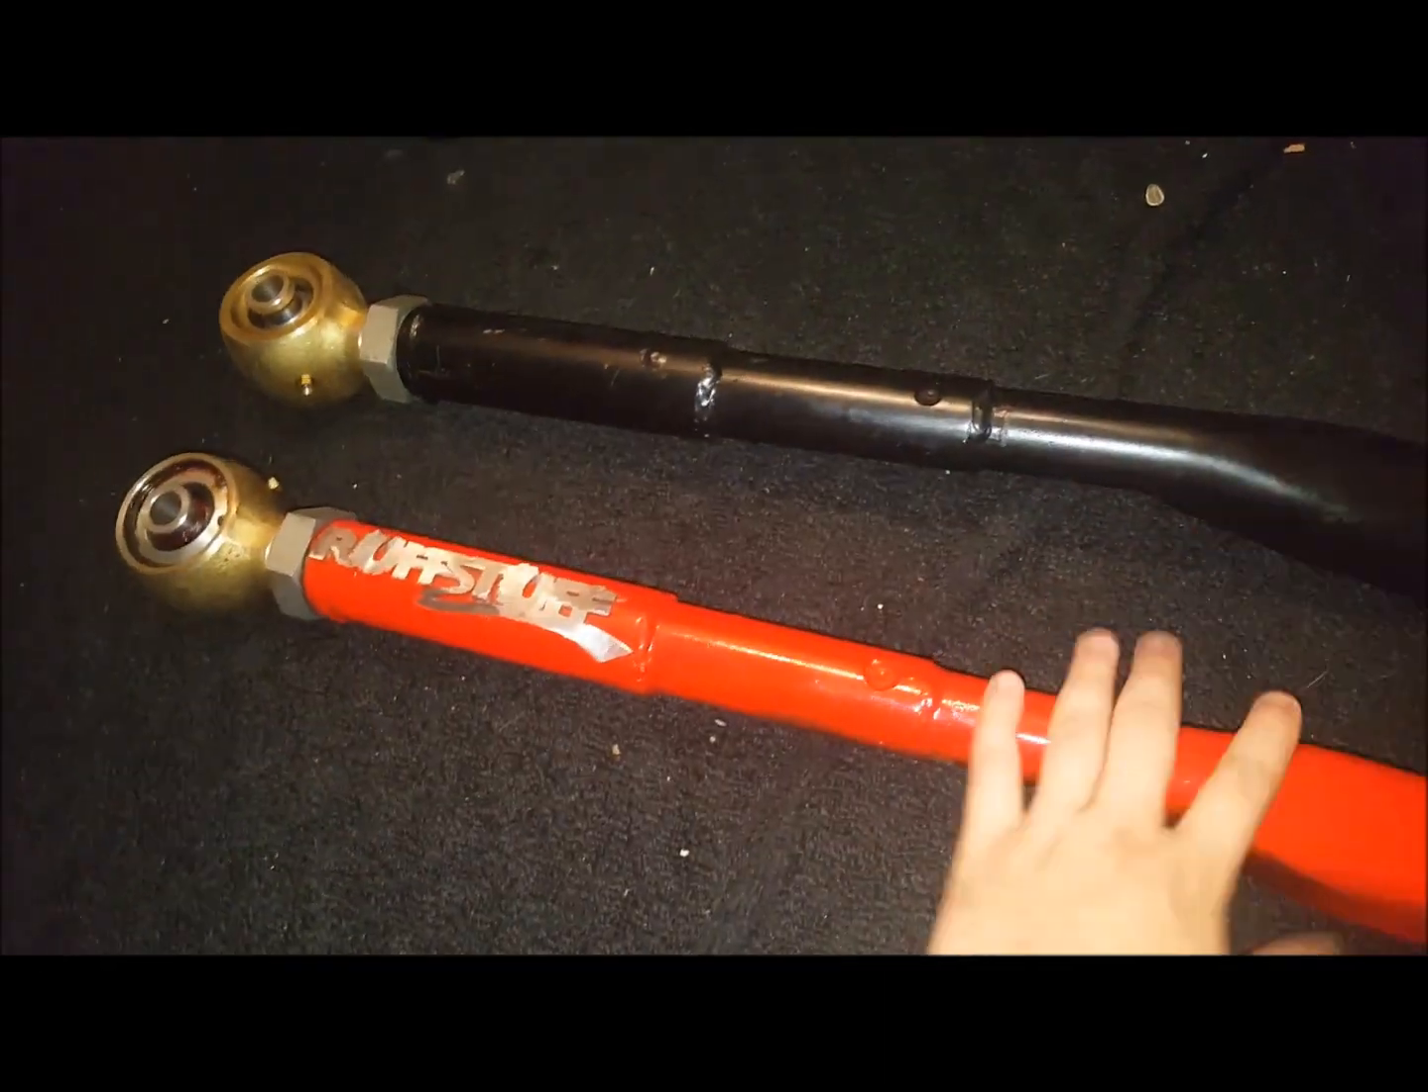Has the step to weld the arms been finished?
Yes.